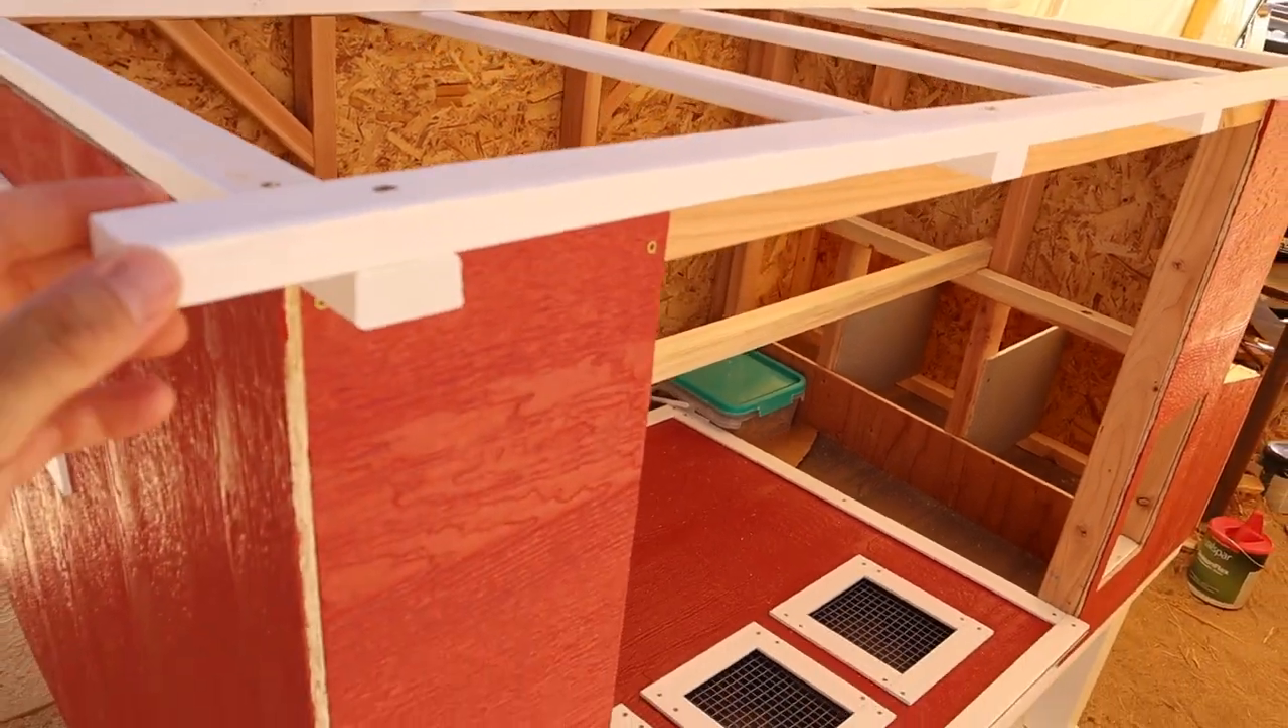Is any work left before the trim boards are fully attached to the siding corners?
Yes.